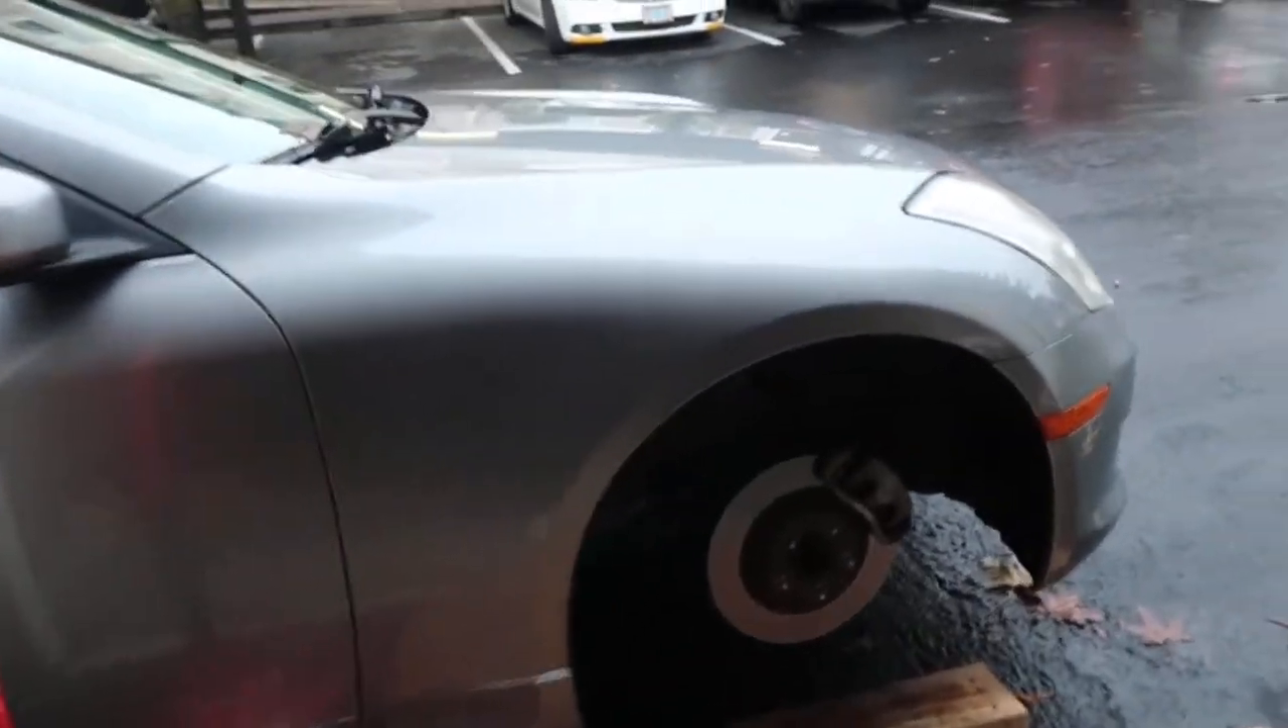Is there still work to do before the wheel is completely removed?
No.